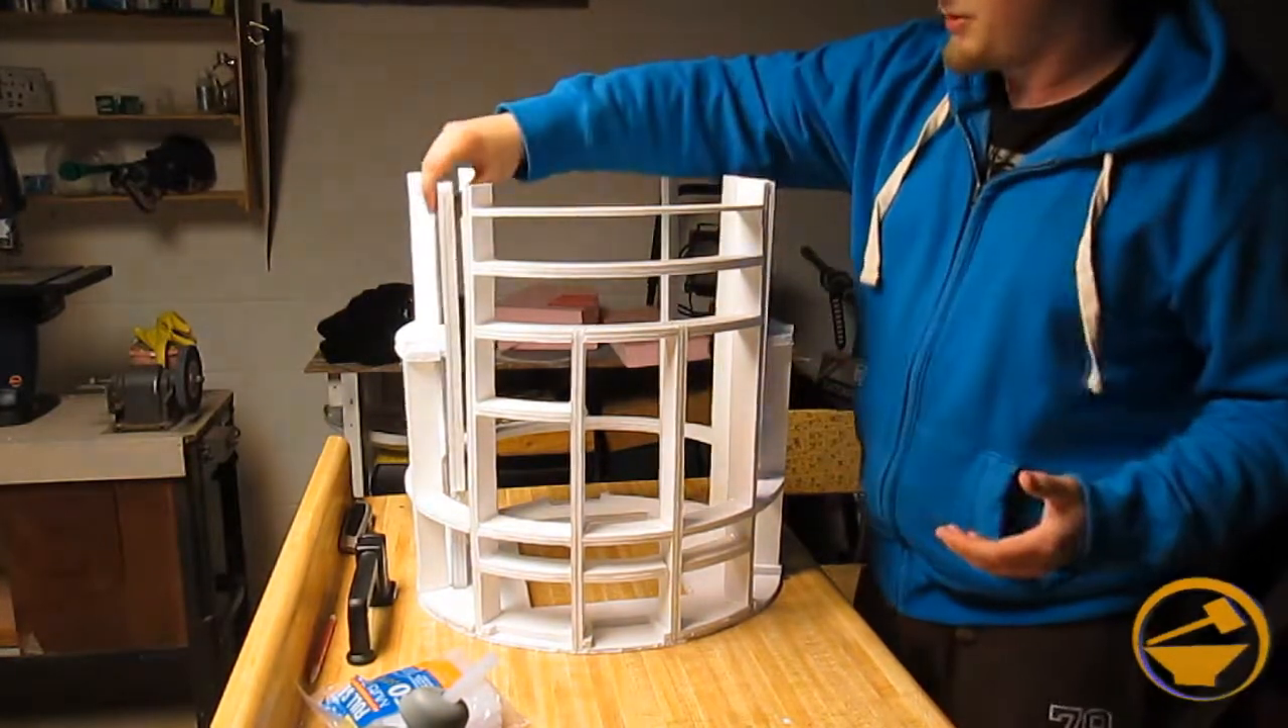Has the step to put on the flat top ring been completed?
No.